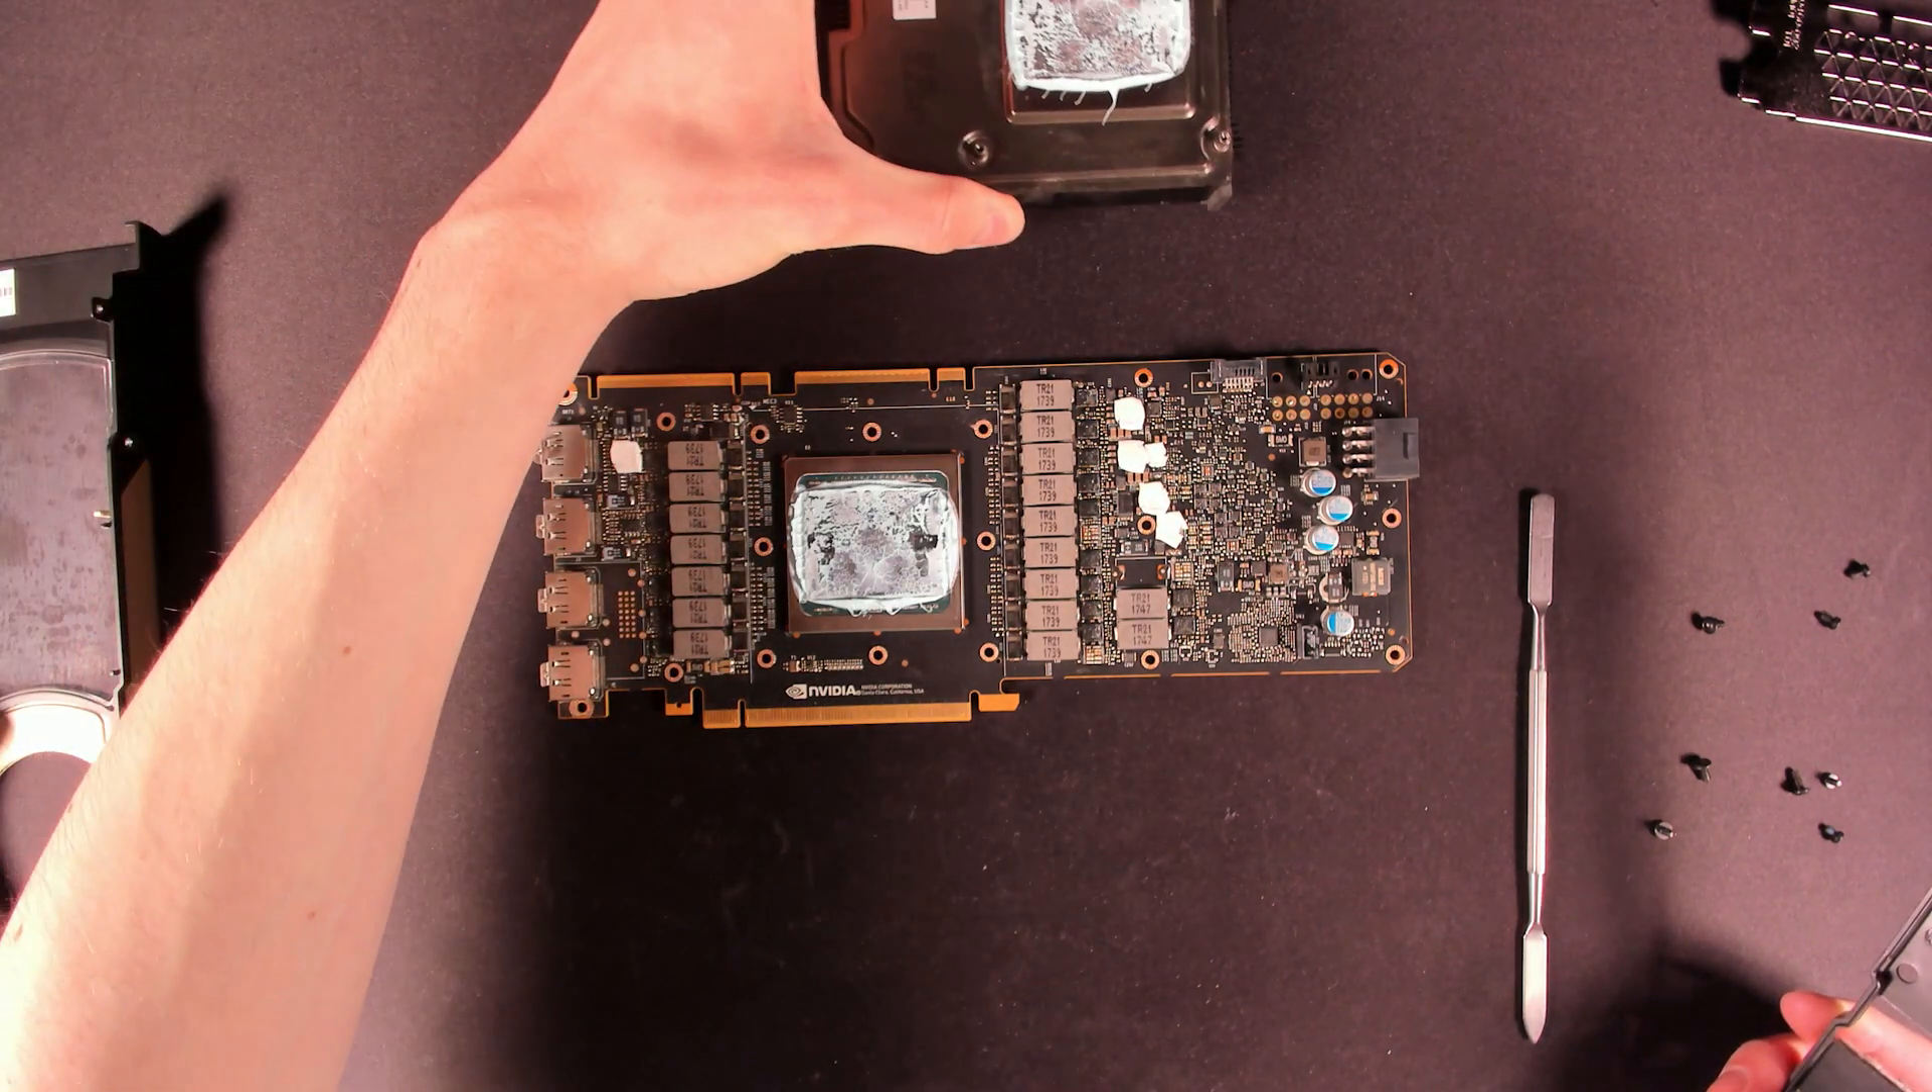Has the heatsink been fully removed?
Yes.